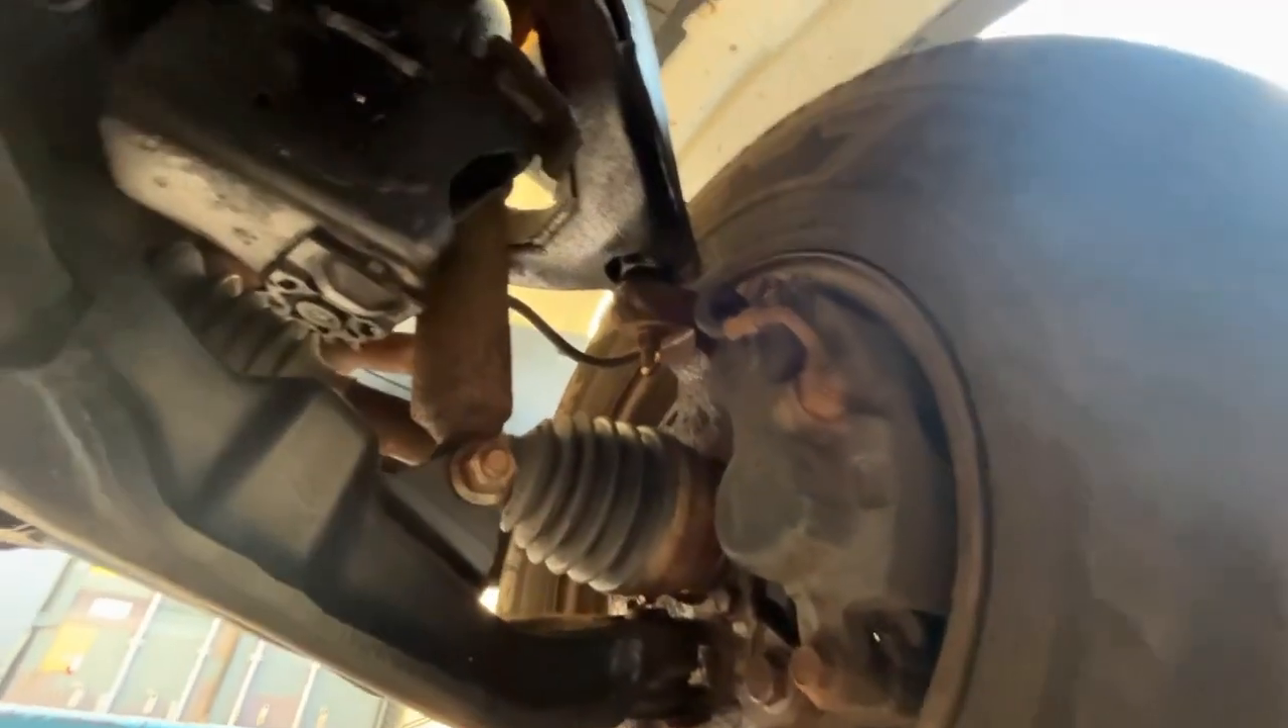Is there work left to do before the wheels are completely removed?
Yes.